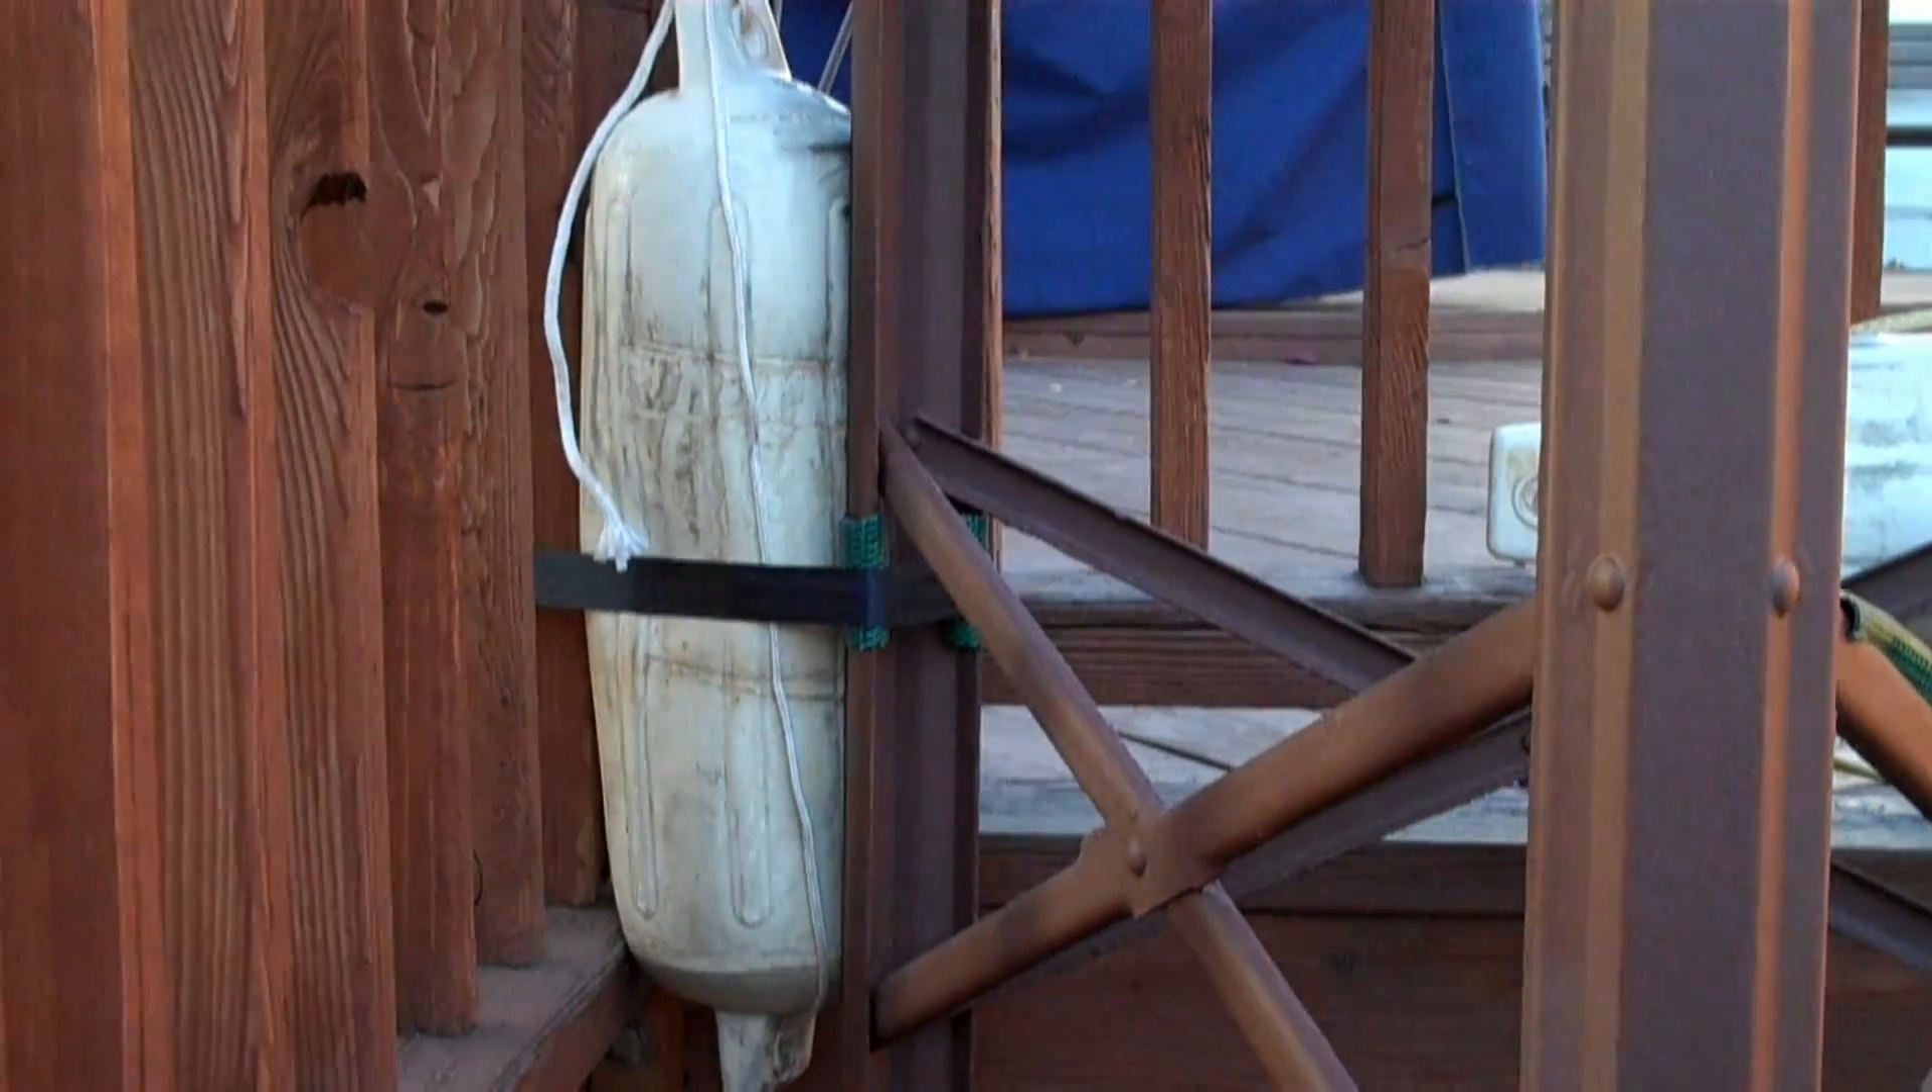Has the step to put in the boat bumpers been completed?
Yes.